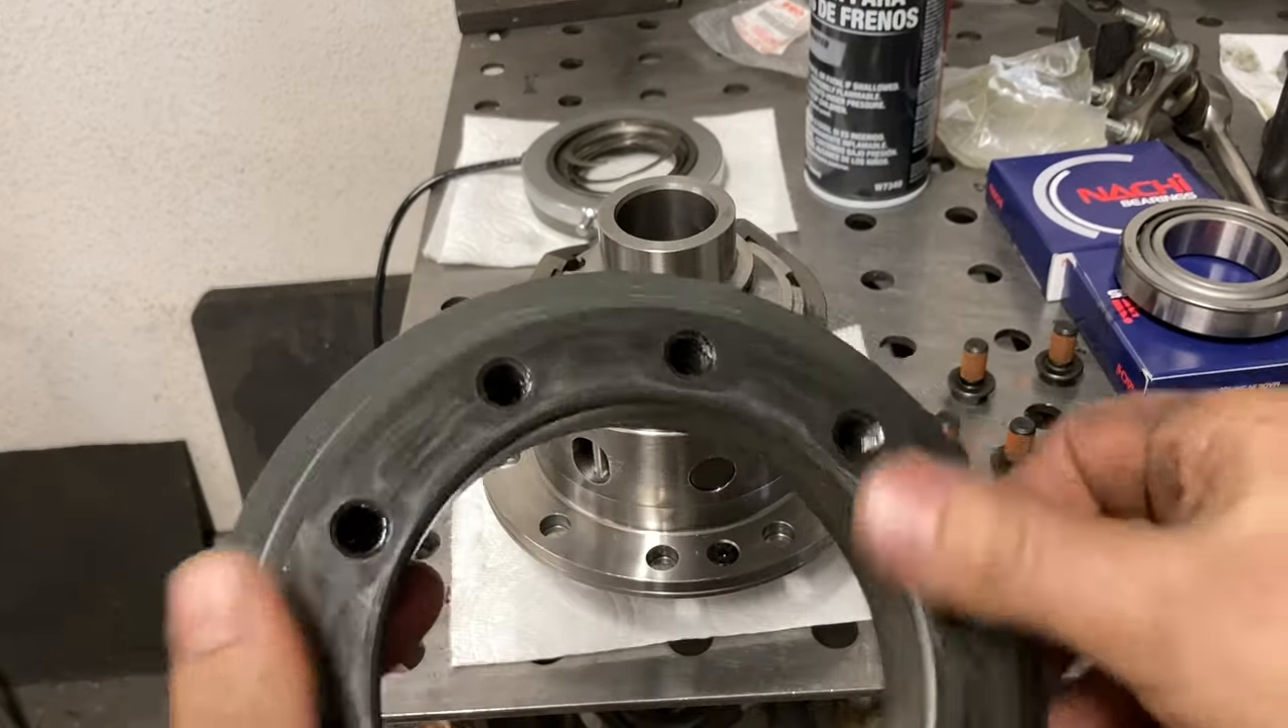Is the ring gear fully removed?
Yes.